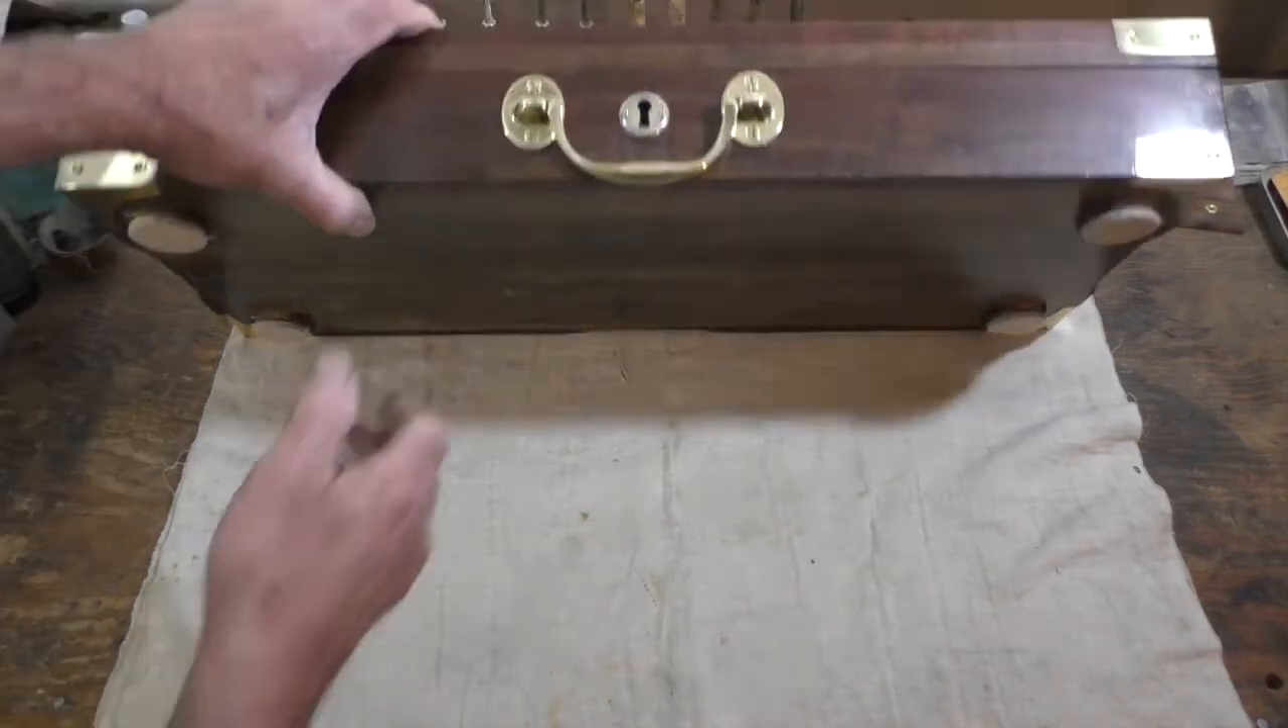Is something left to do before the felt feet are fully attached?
No.